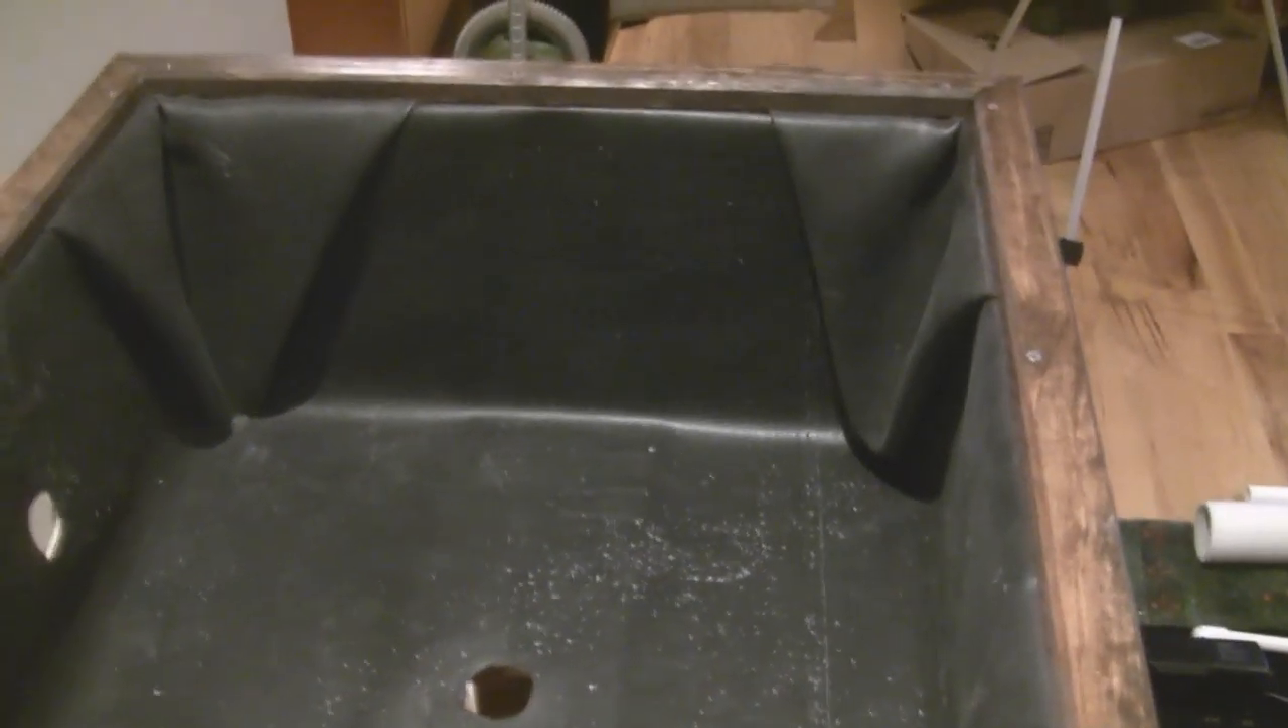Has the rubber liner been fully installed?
Yes.